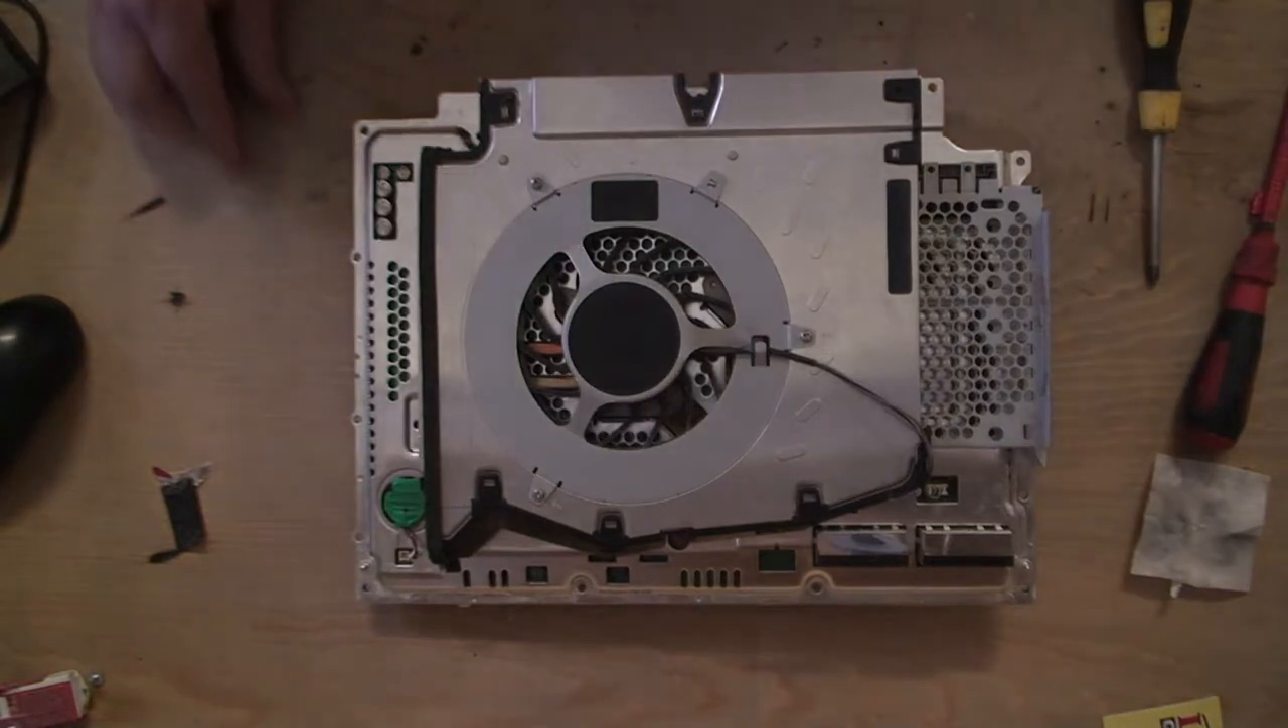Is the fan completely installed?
Yes.